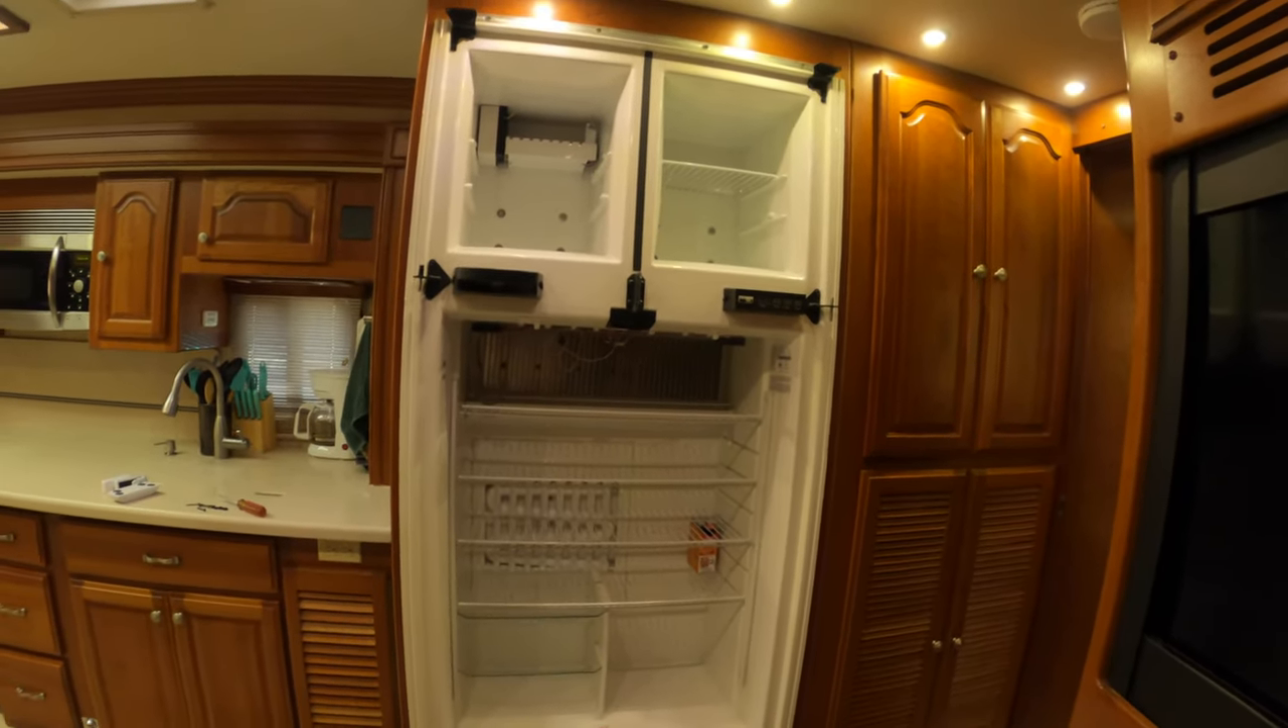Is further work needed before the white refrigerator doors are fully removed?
No.